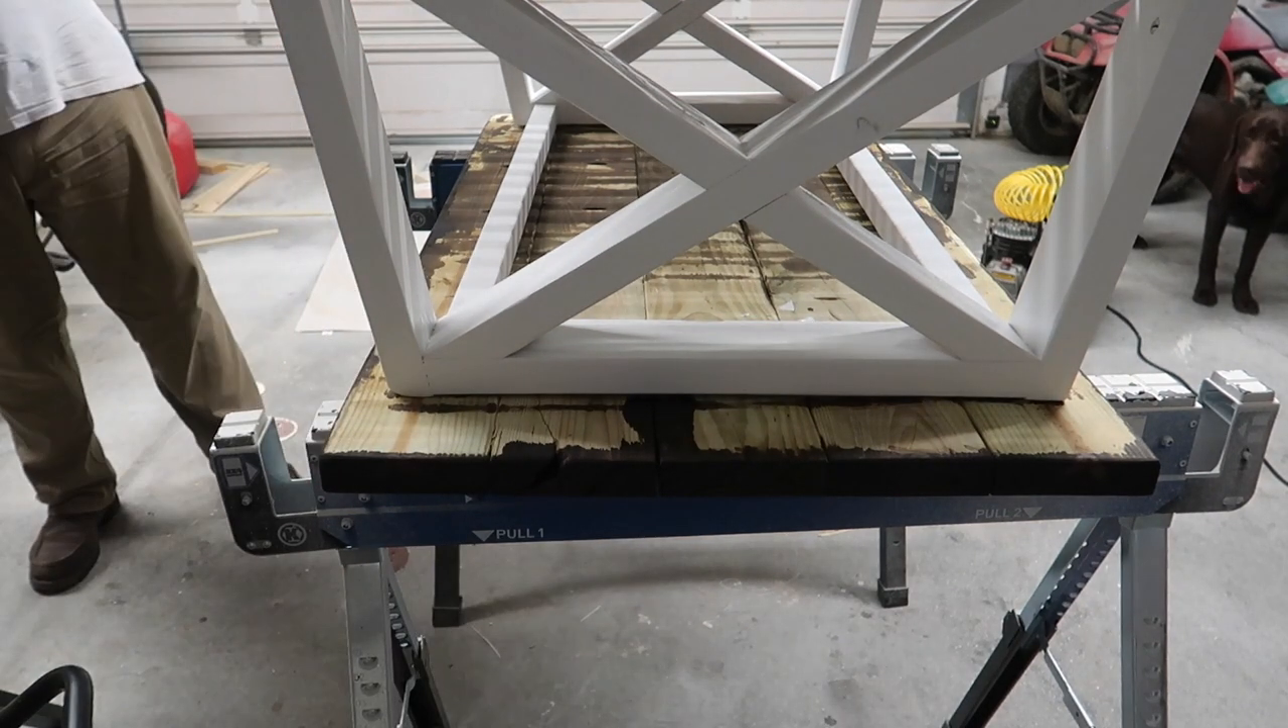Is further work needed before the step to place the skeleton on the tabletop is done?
No.